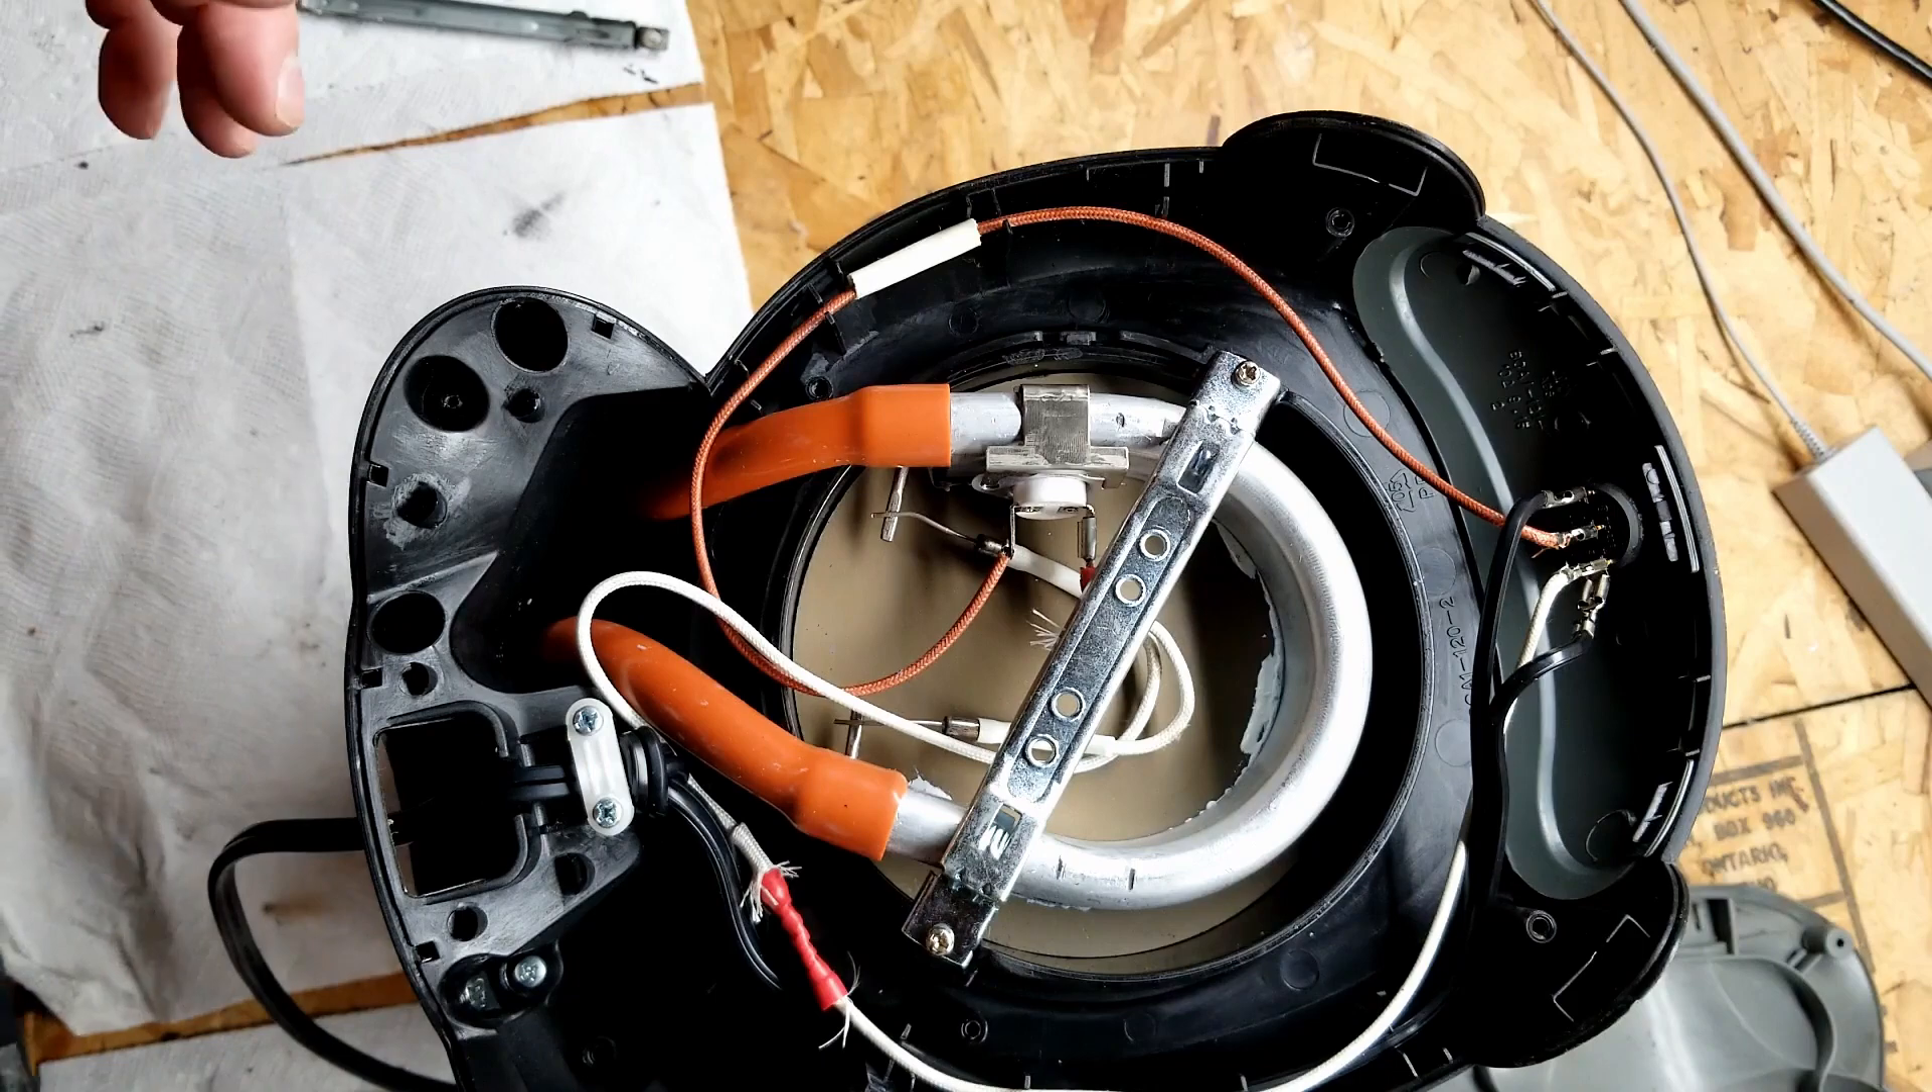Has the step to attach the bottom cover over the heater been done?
No.